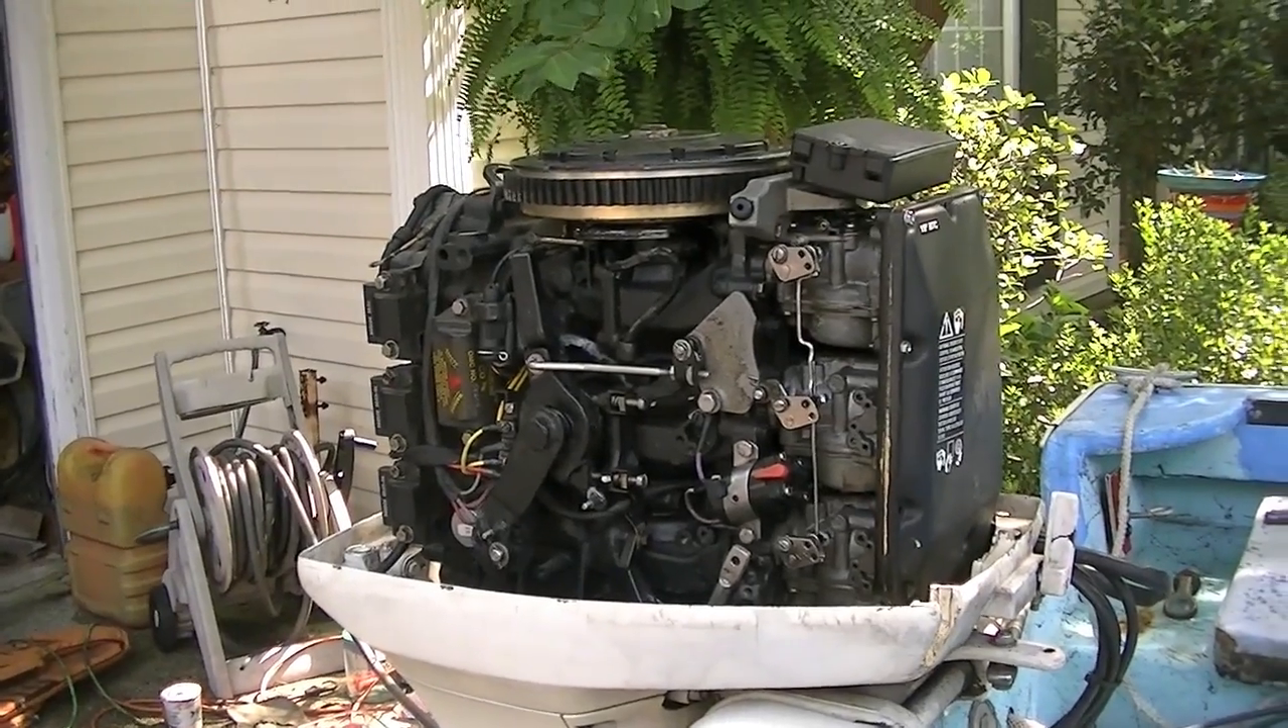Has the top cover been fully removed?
Yes.